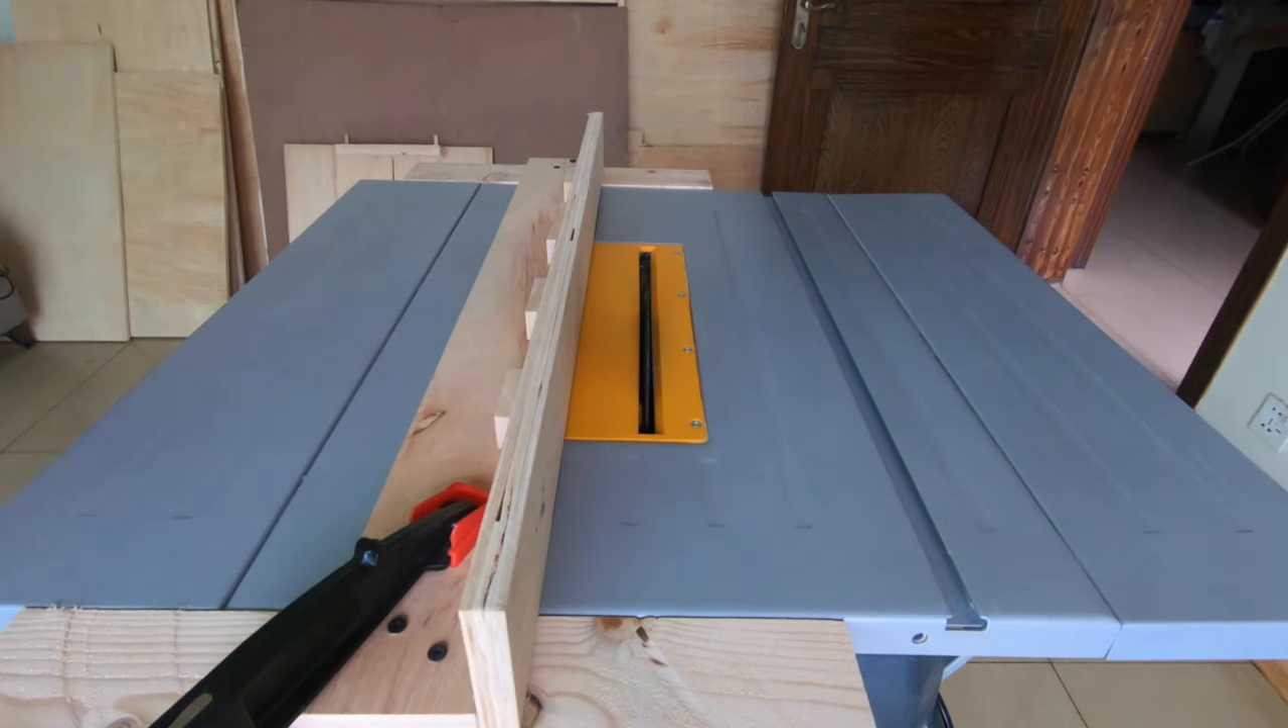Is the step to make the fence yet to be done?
No.